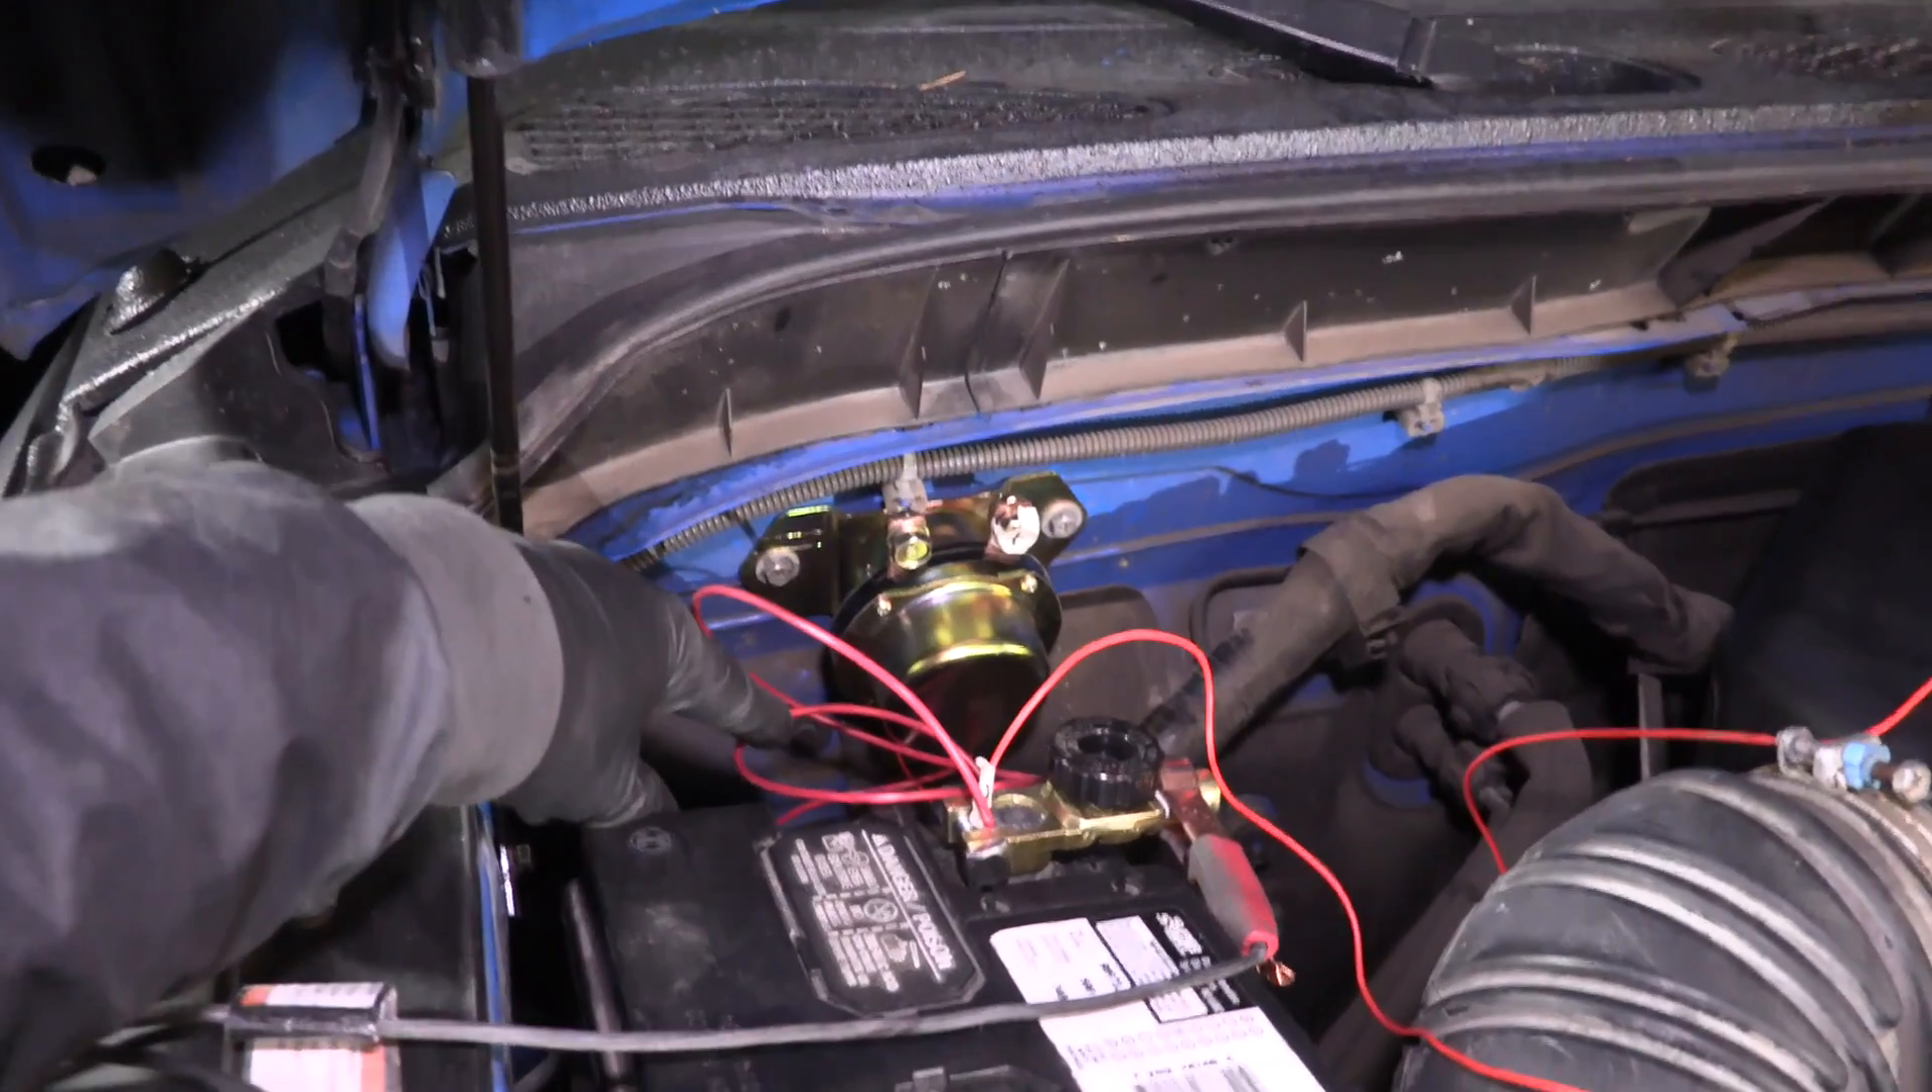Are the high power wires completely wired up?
No.